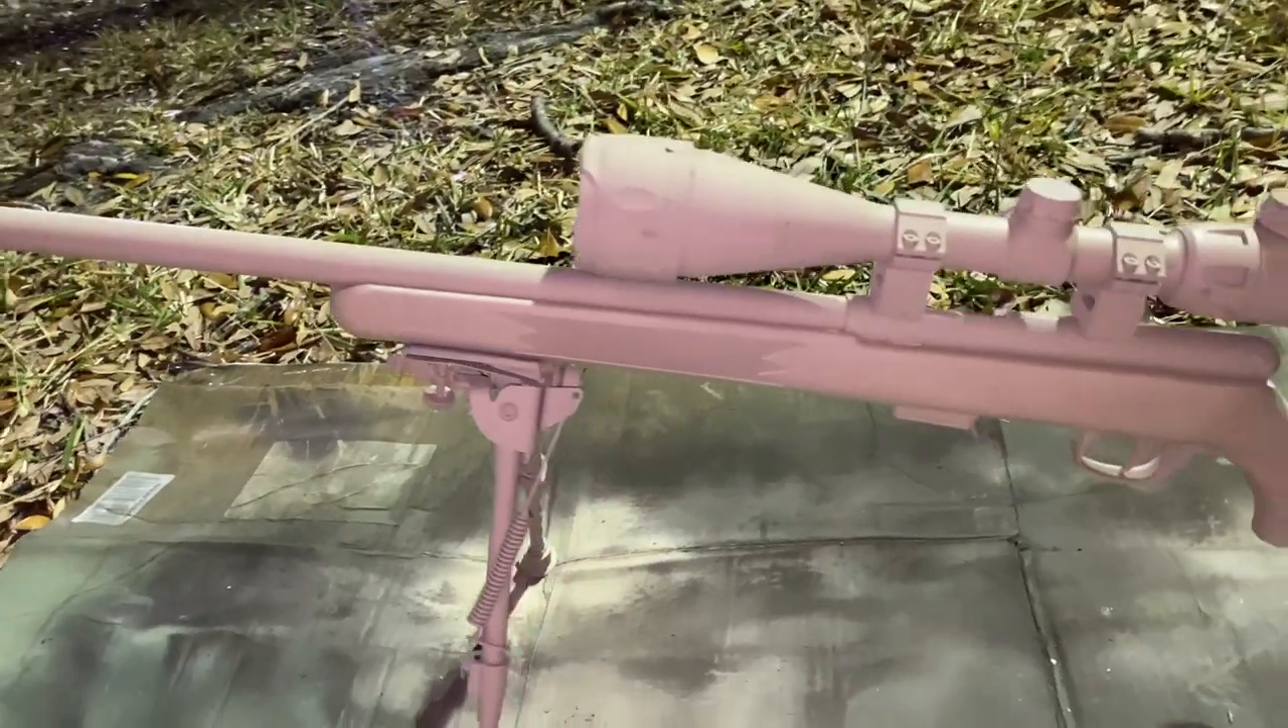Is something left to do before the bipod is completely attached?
No.